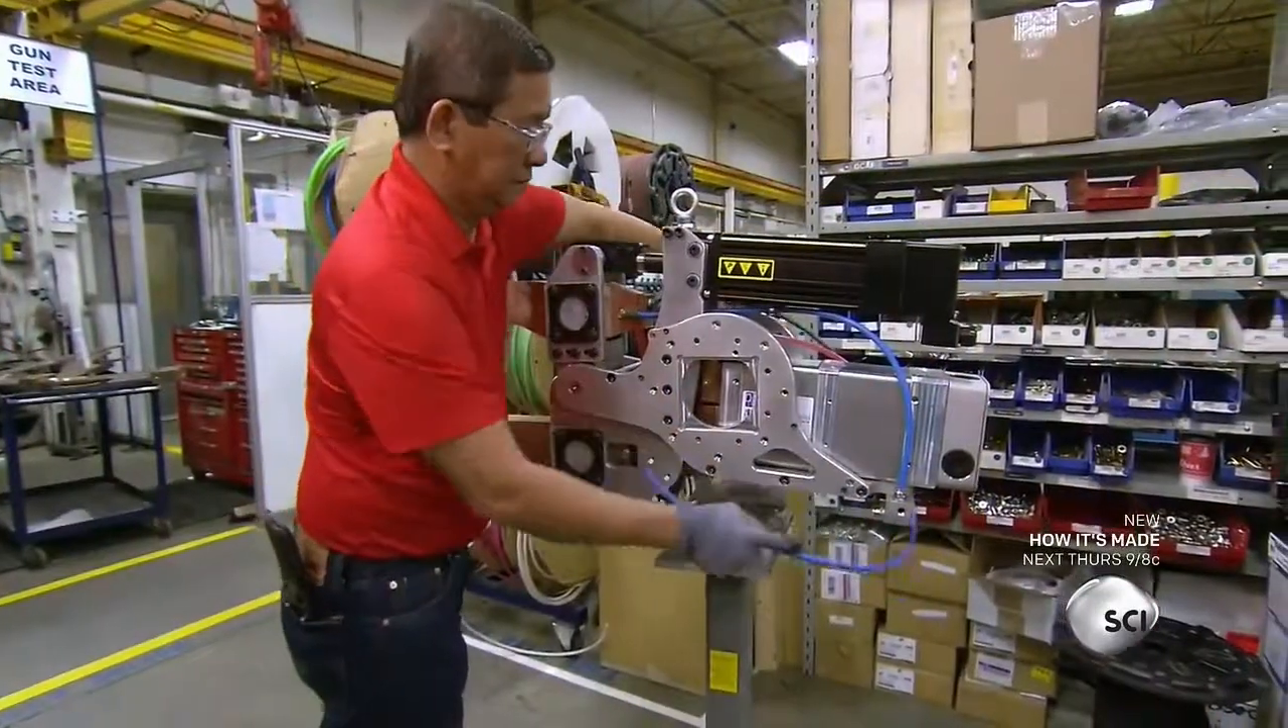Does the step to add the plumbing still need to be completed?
Yes.